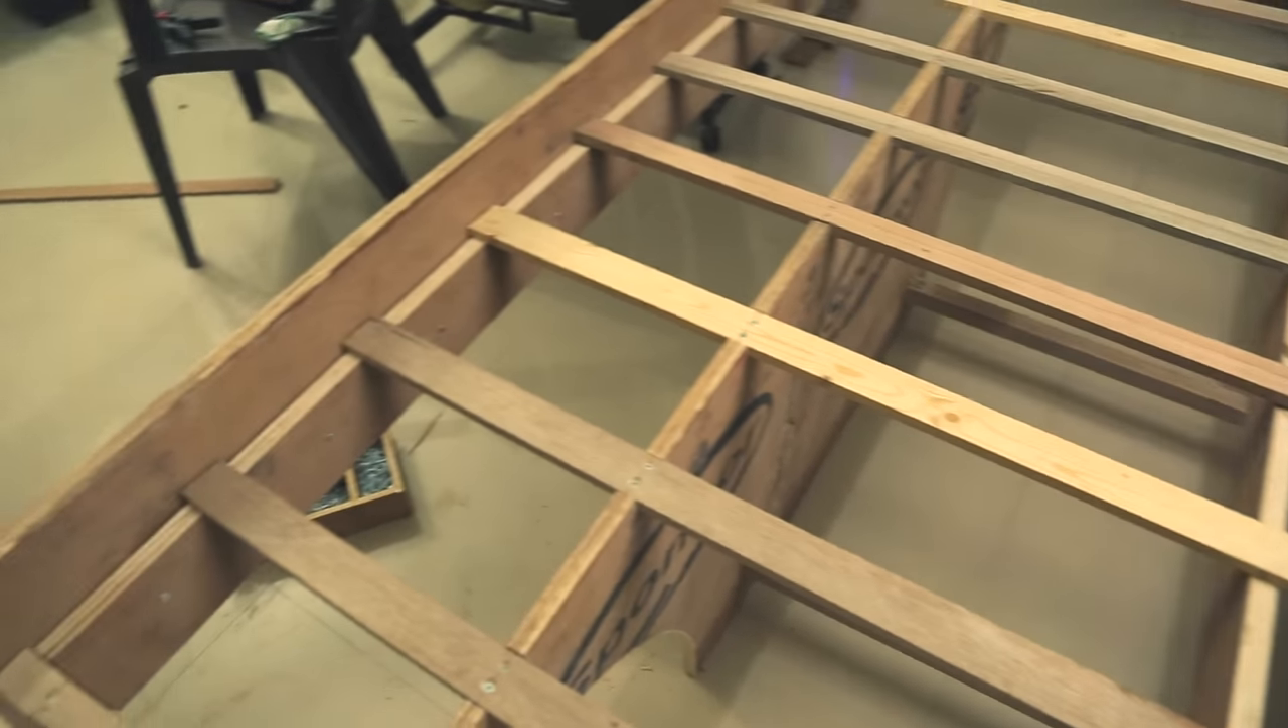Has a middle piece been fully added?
Yes.